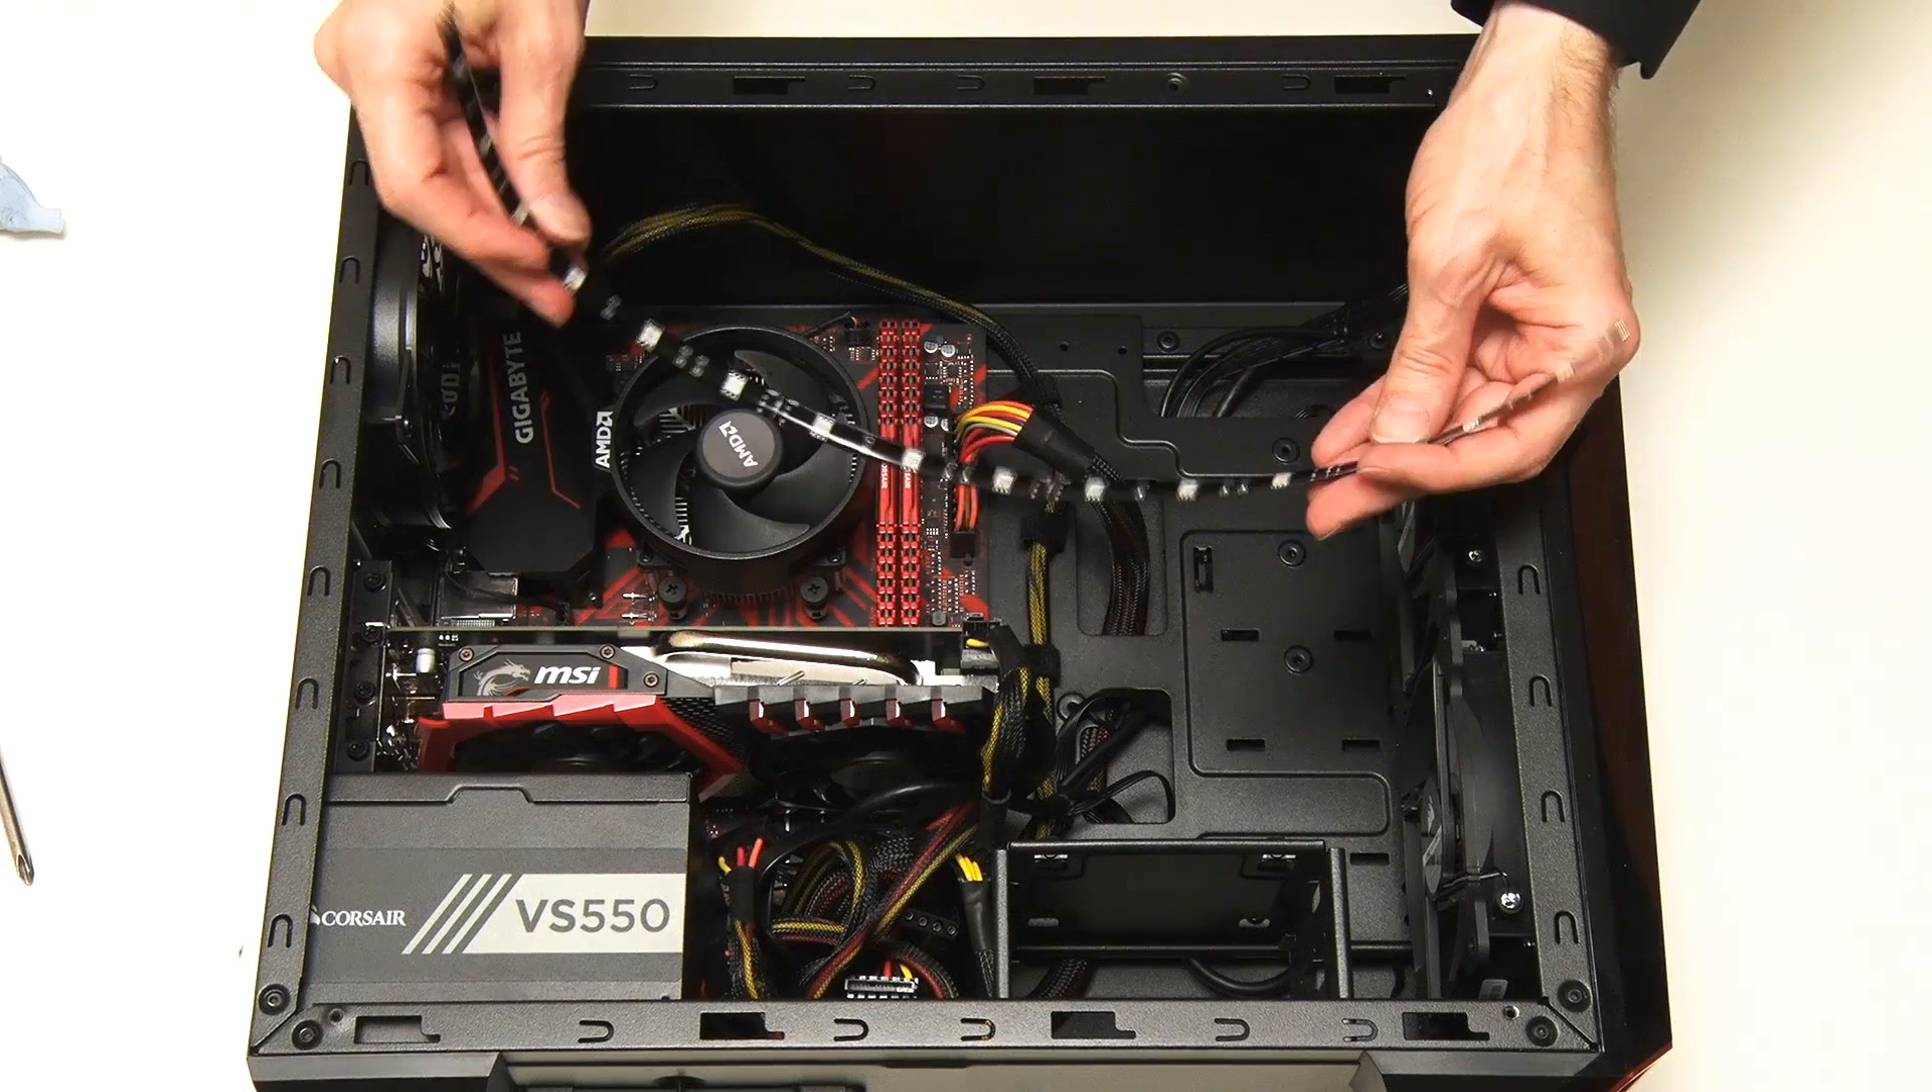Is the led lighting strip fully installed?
No.